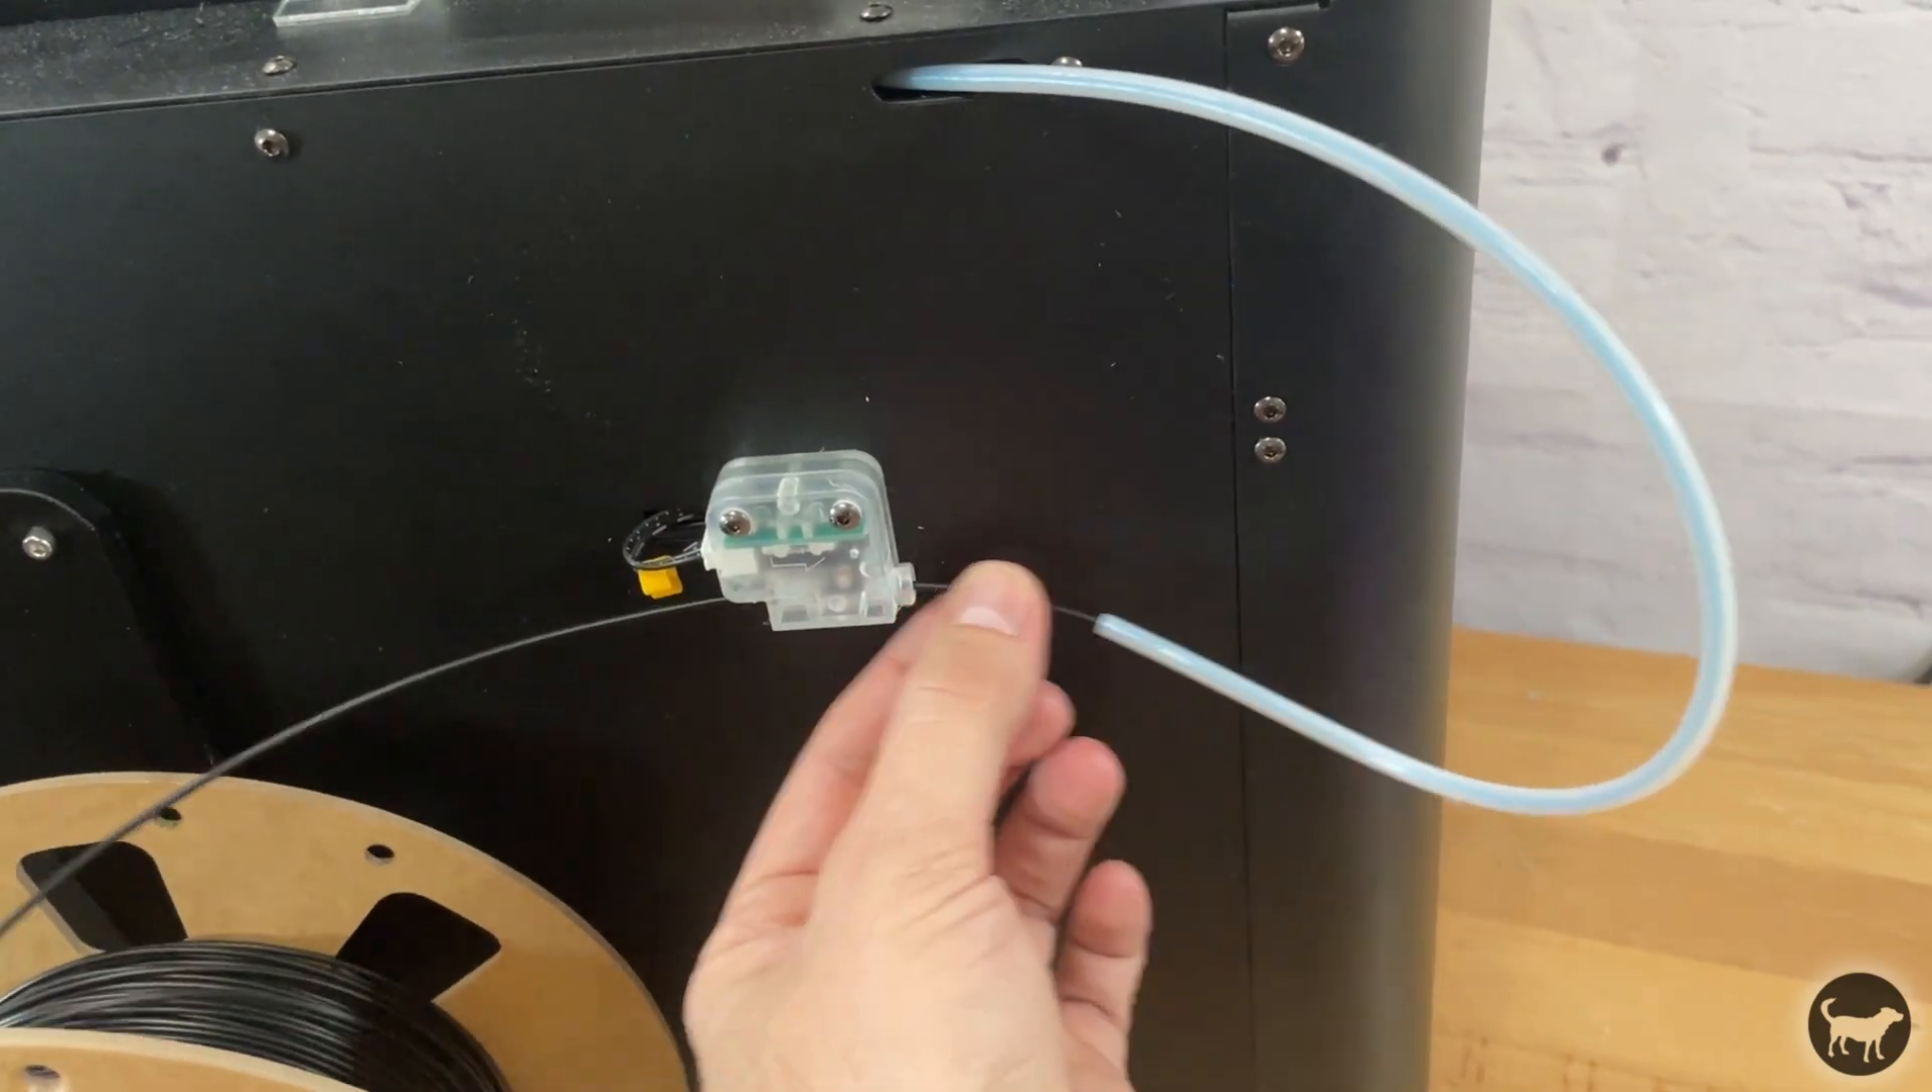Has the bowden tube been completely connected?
No.